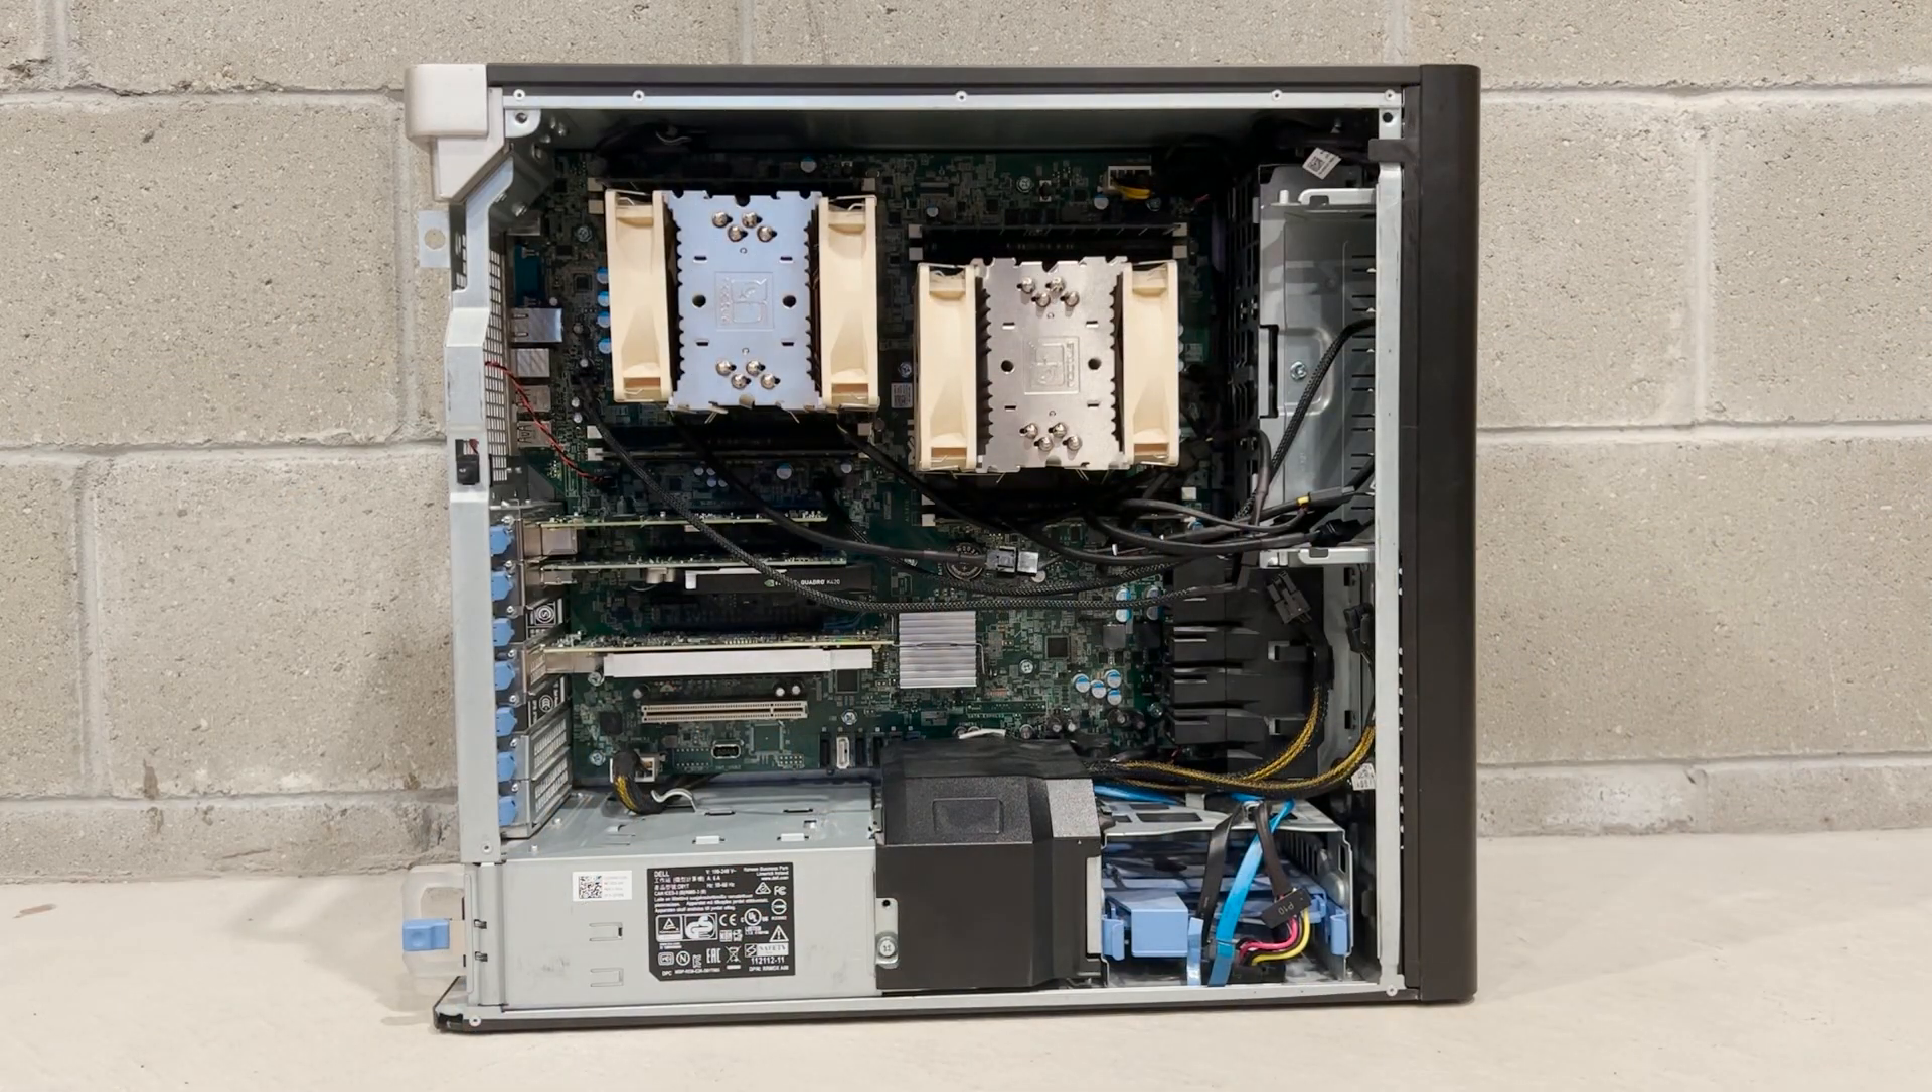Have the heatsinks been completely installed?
Yes.